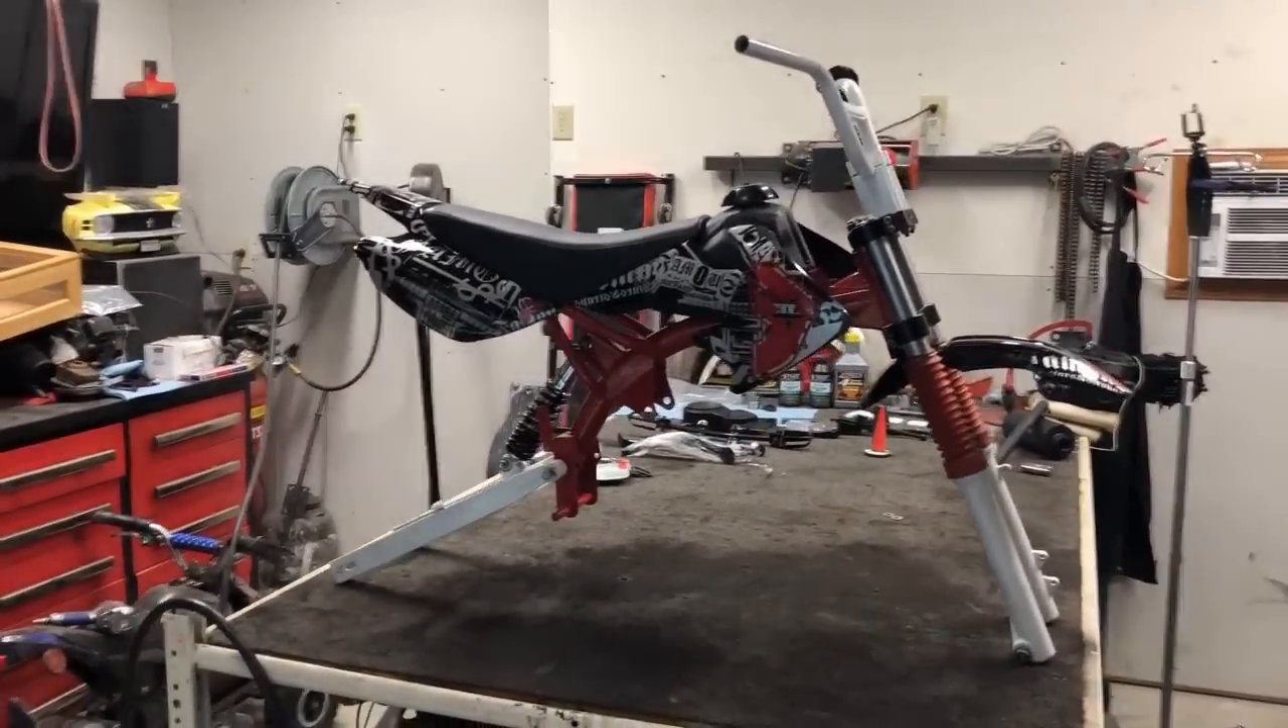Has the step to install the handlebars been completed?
Yes.